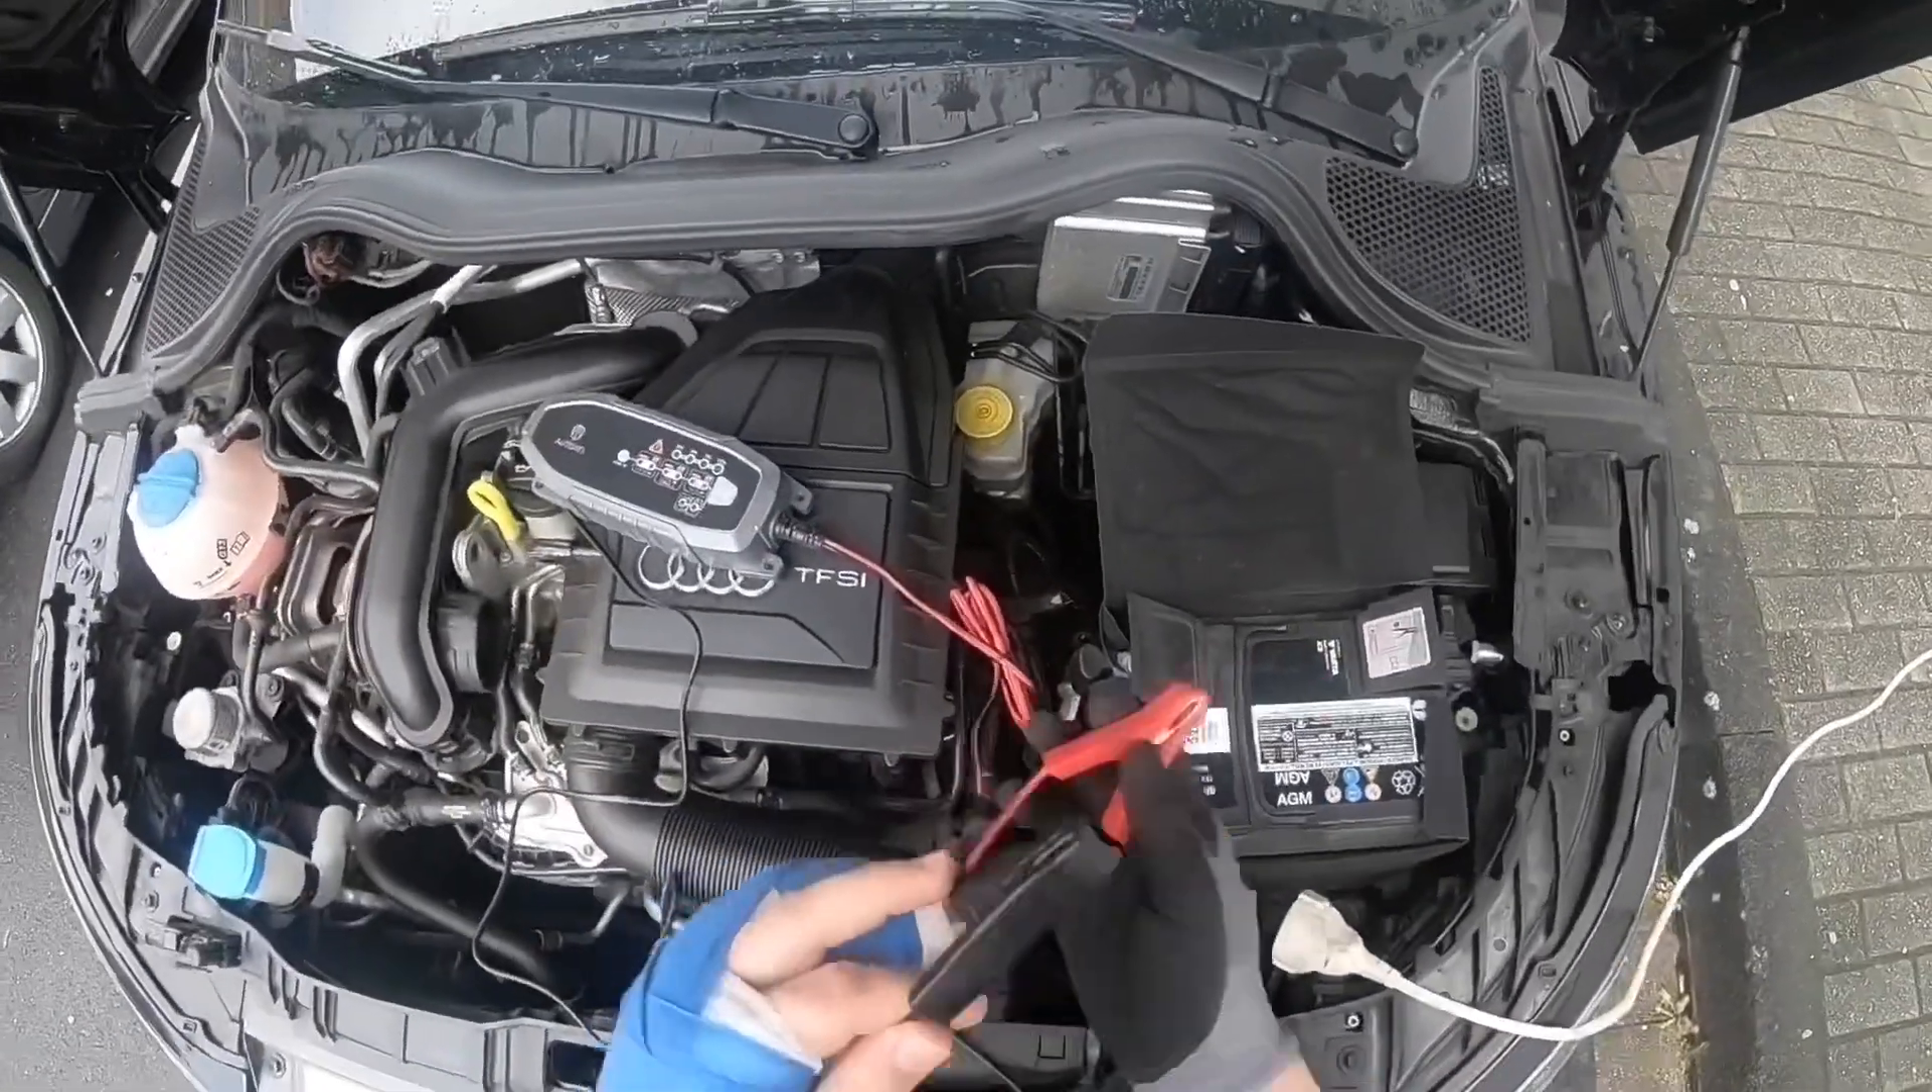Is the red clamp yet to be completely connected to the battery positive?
Yes.